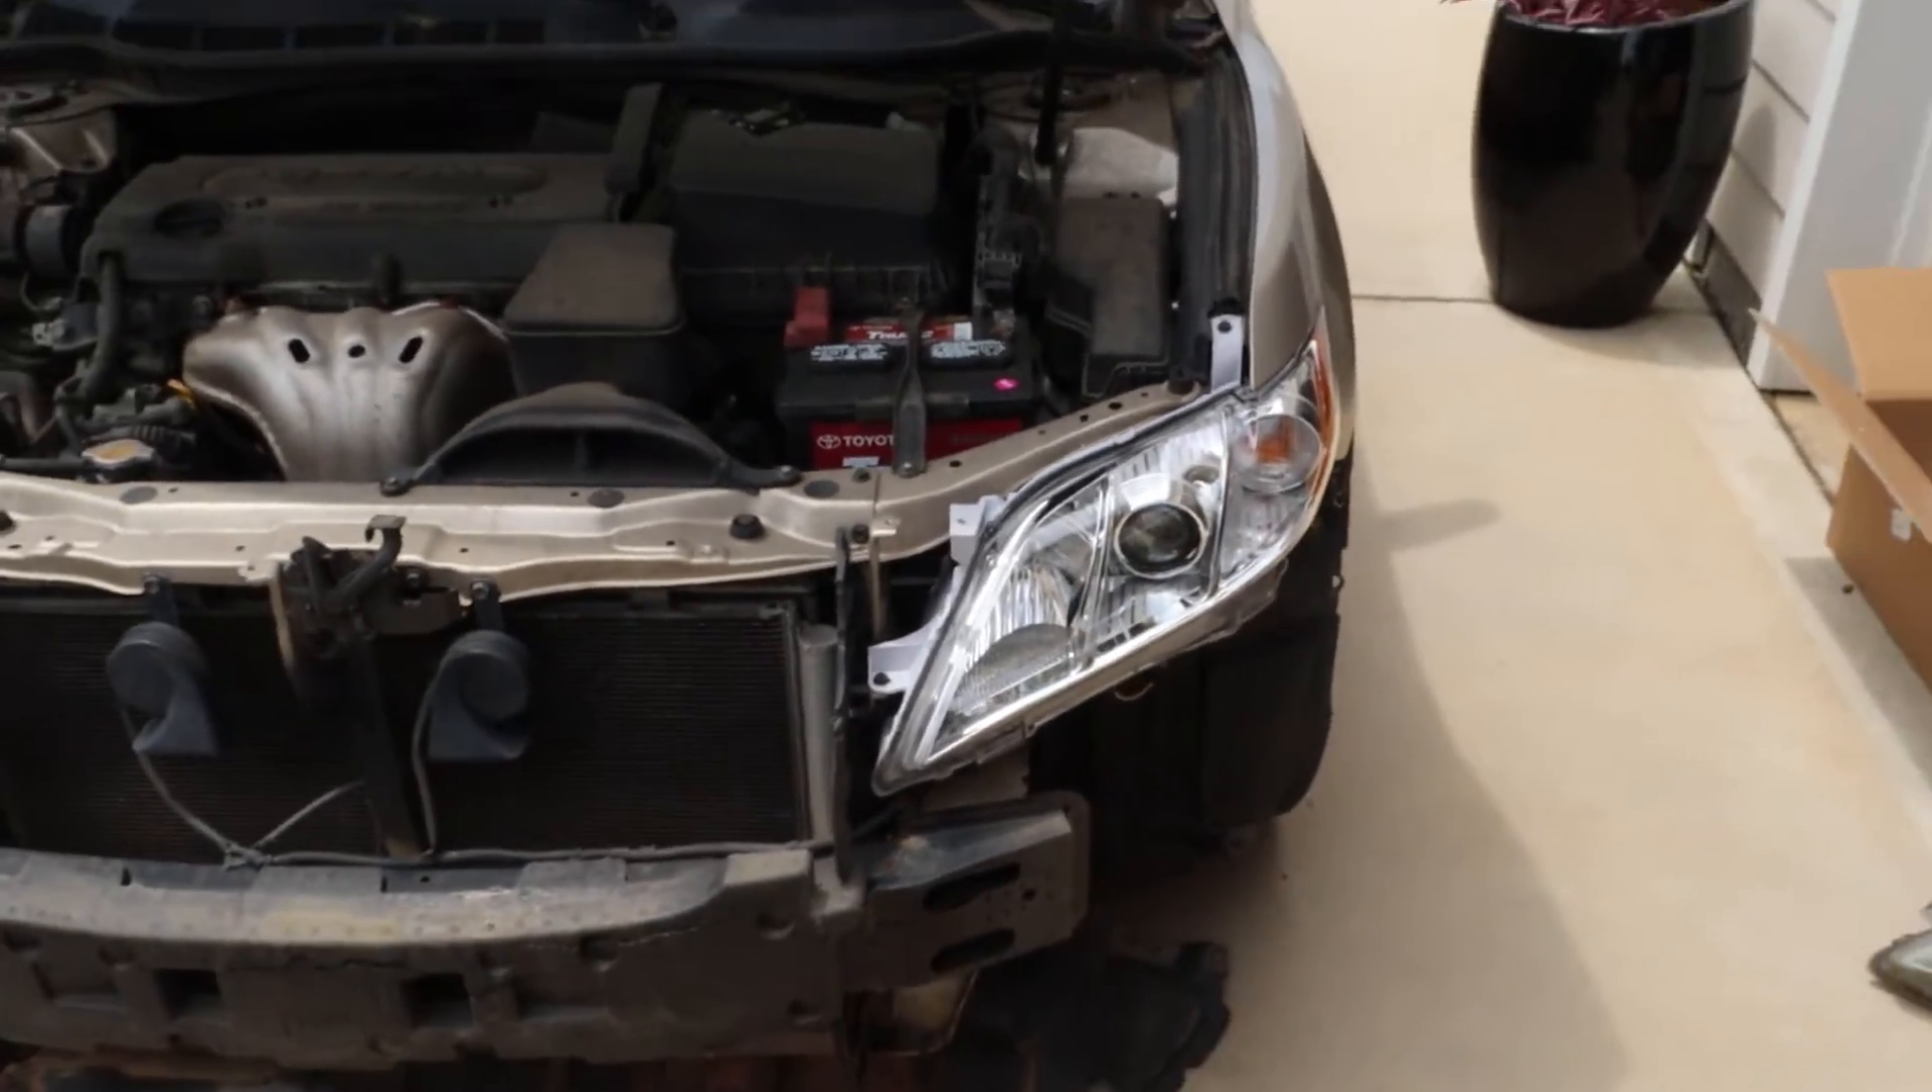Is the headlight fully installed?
Yes.